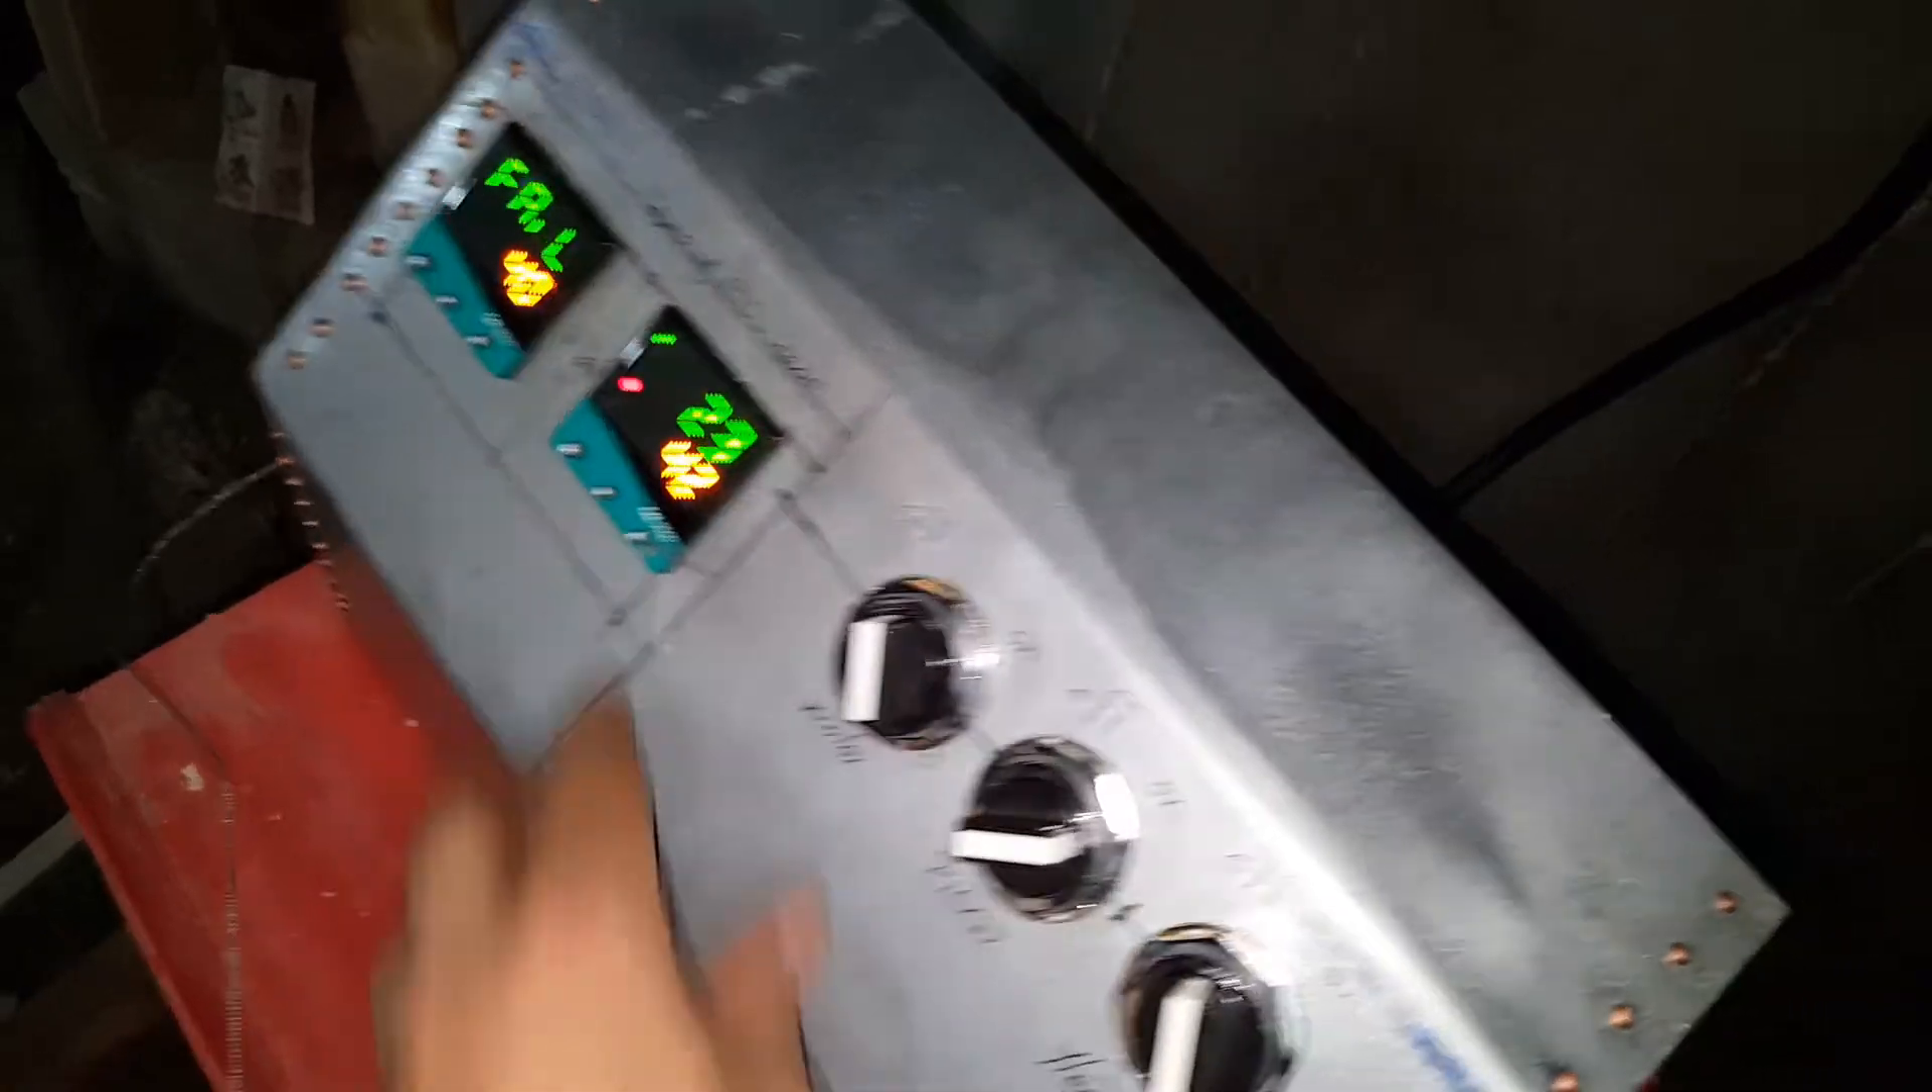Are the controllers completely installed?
Yes.